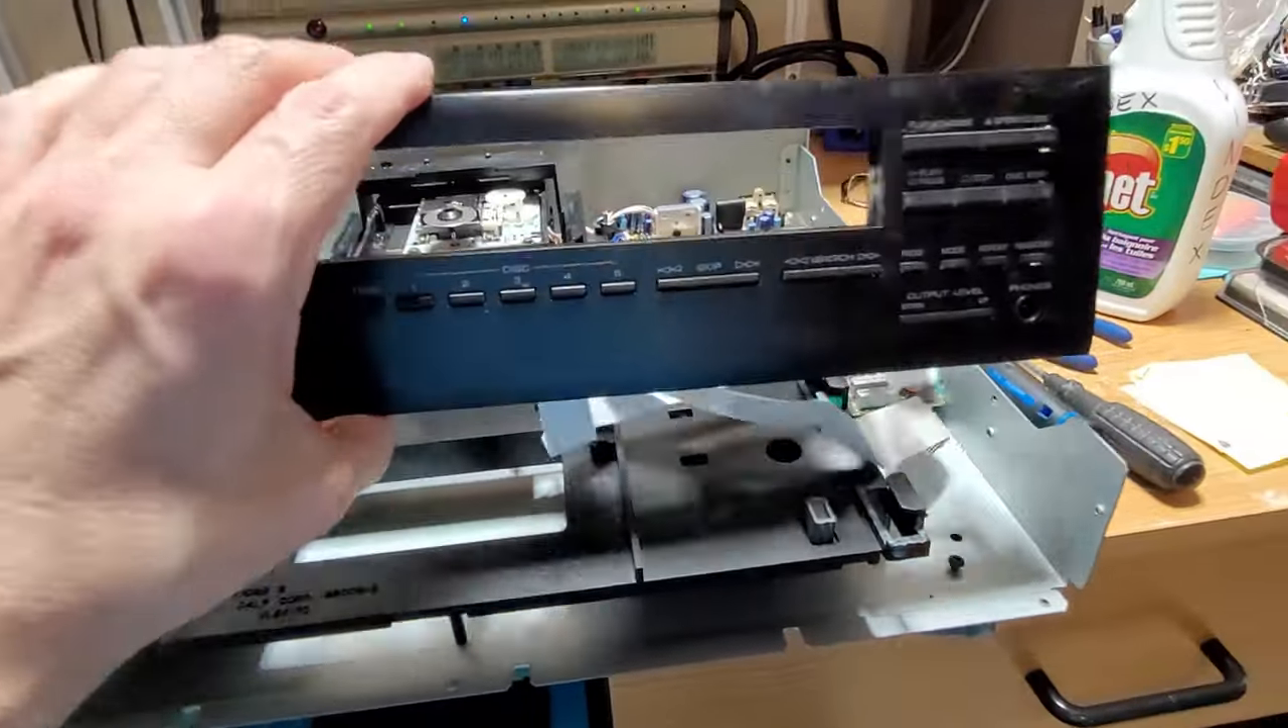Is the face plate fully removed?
Yes.